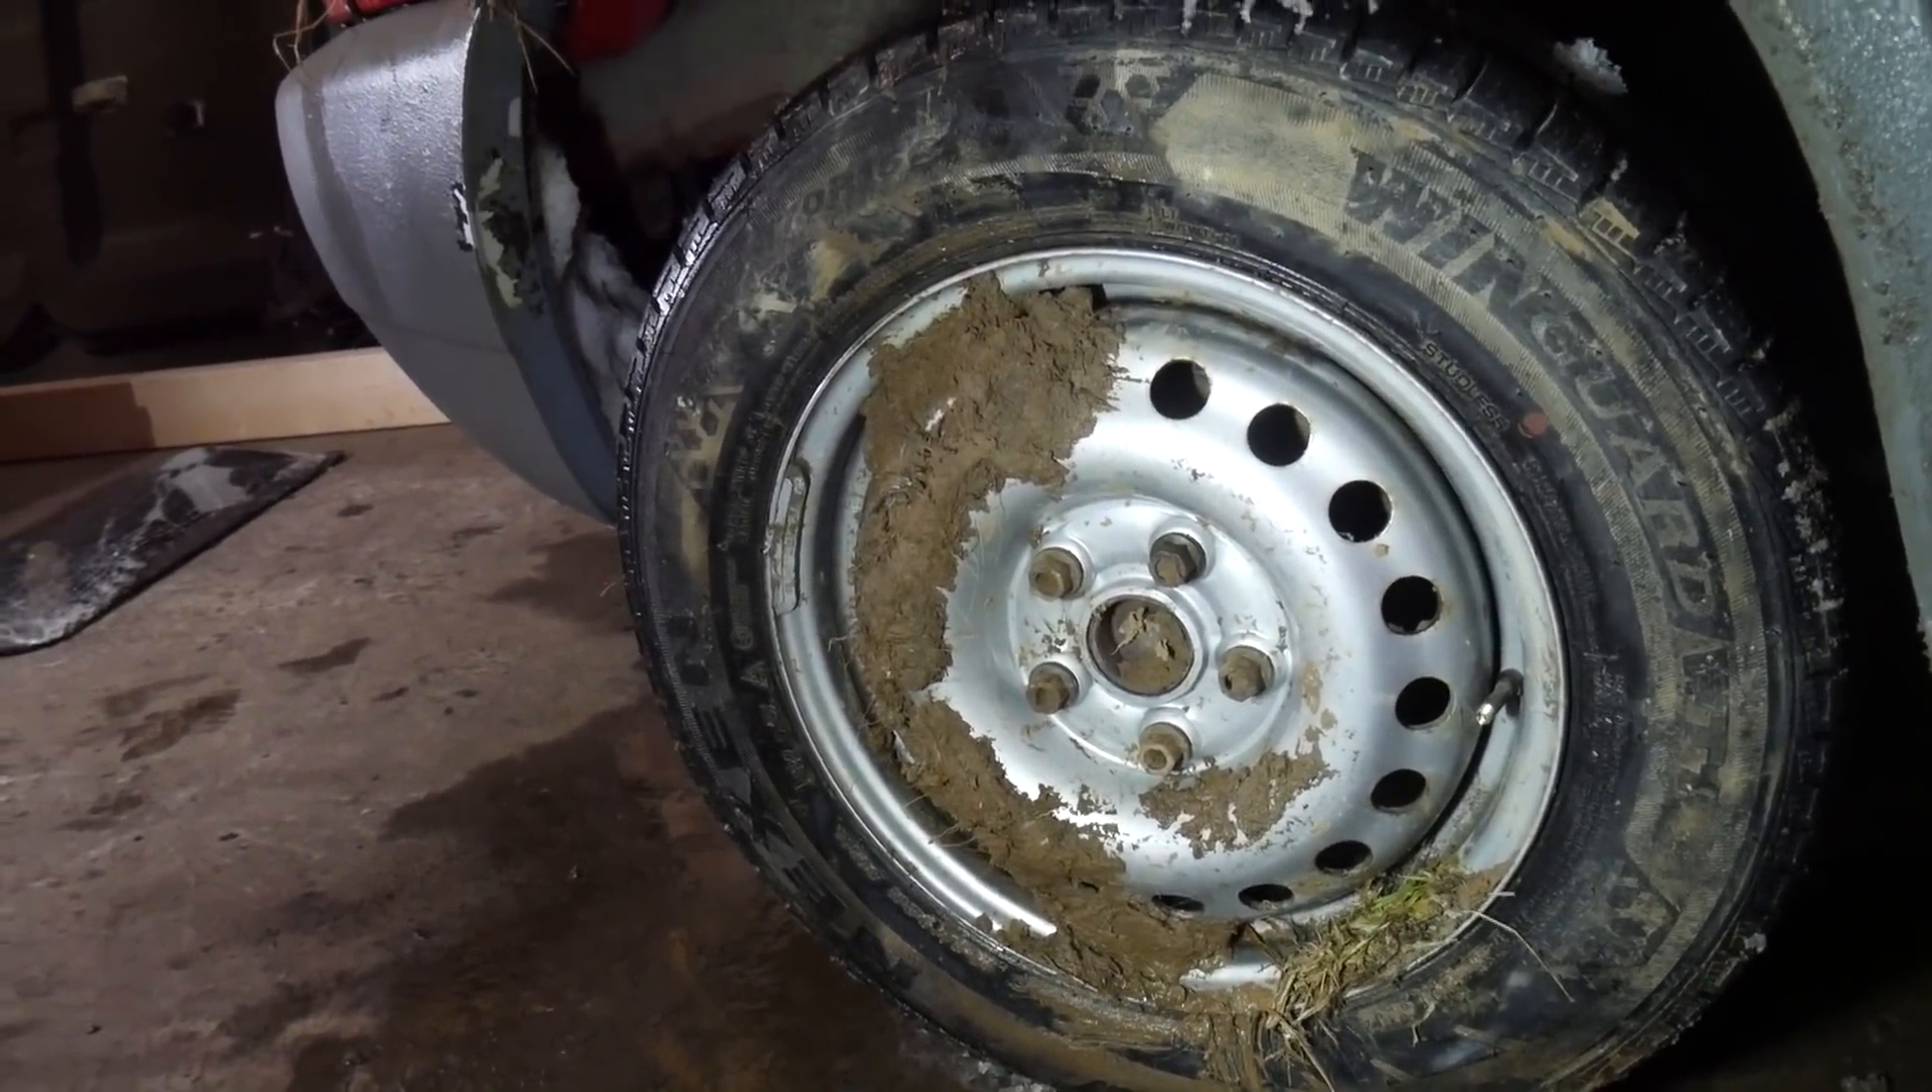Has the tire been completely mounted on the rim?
Yes.